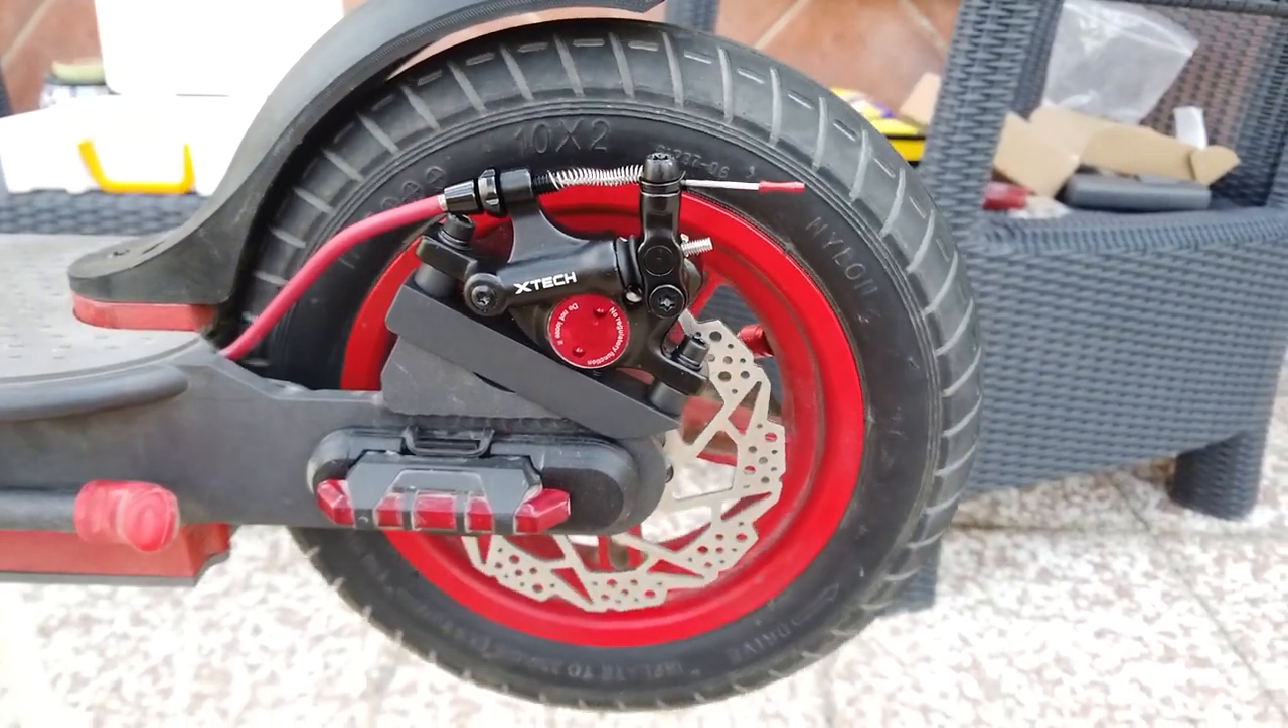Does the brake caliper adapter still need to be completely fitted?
No.